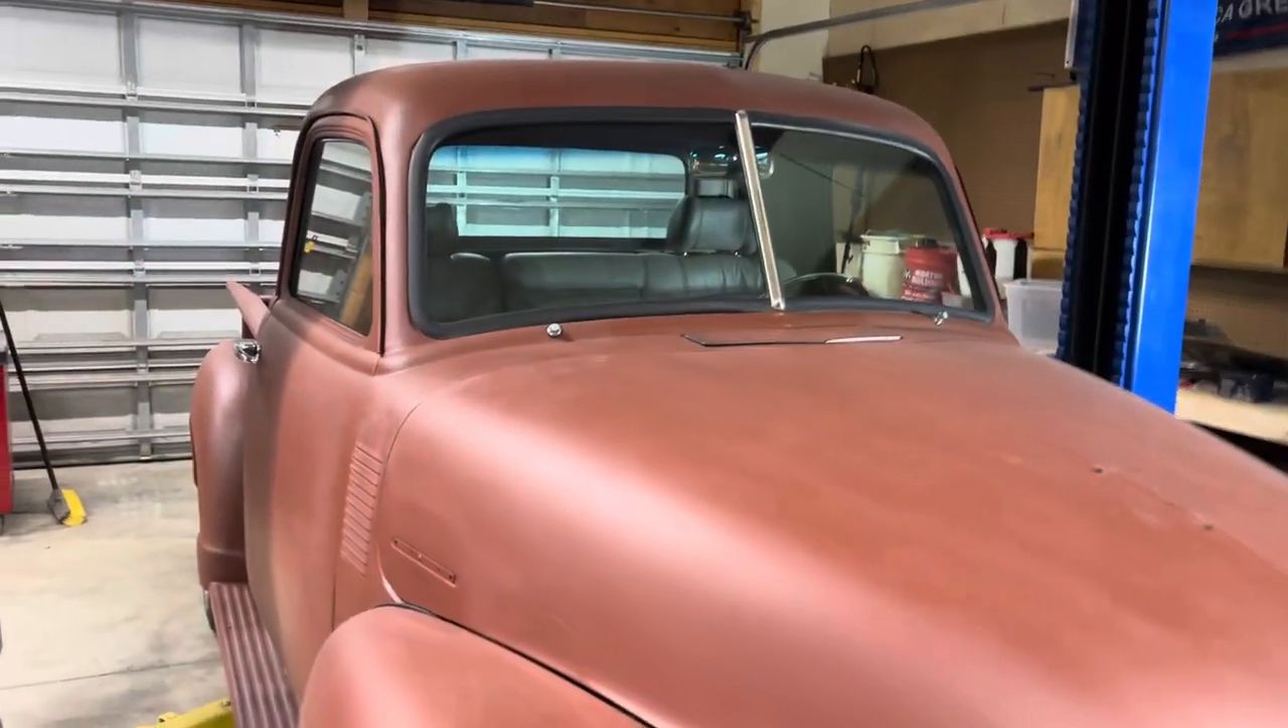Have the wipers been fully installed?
No.